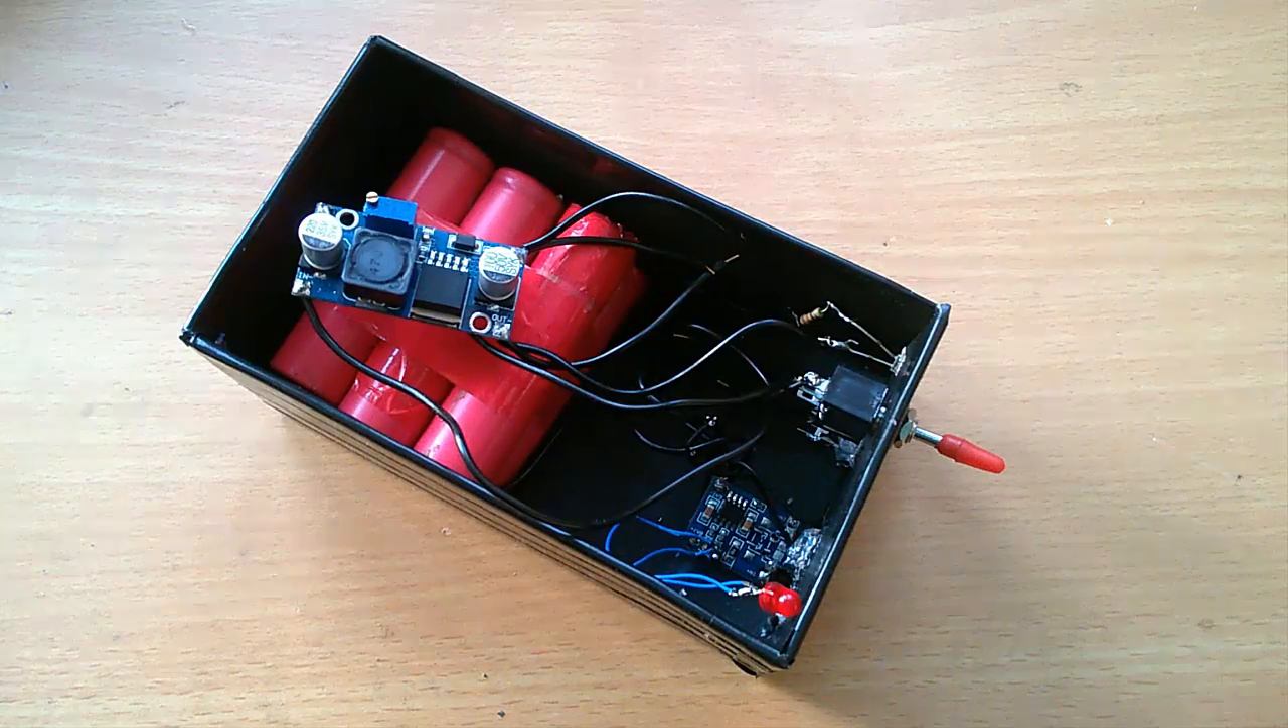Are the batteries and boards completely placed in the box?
Yes.